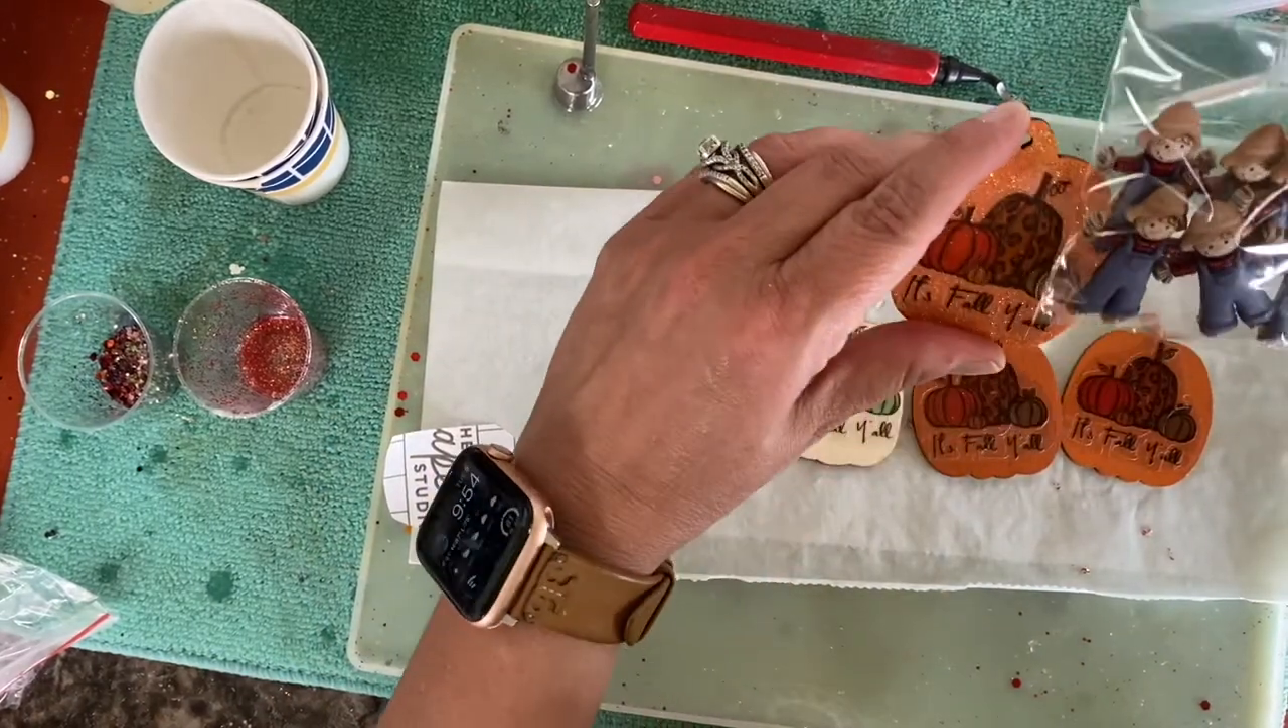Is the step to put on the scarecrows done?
No.